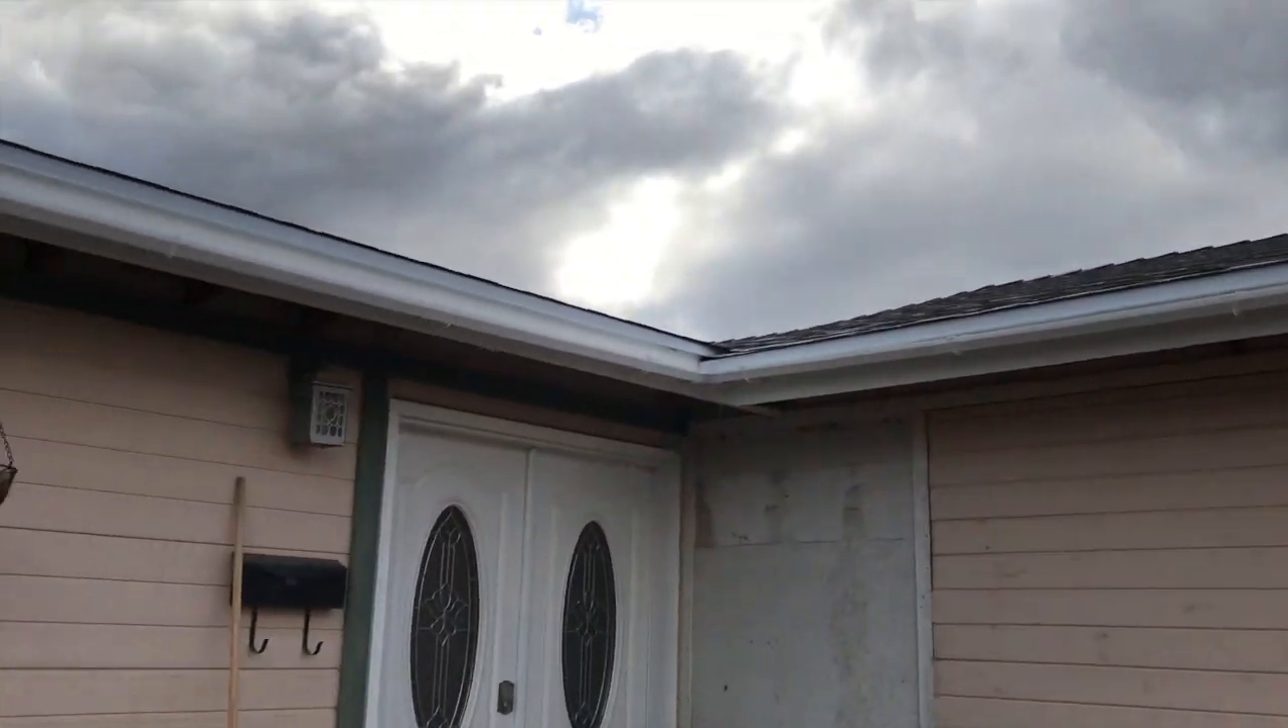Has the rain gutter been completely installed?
Yes.